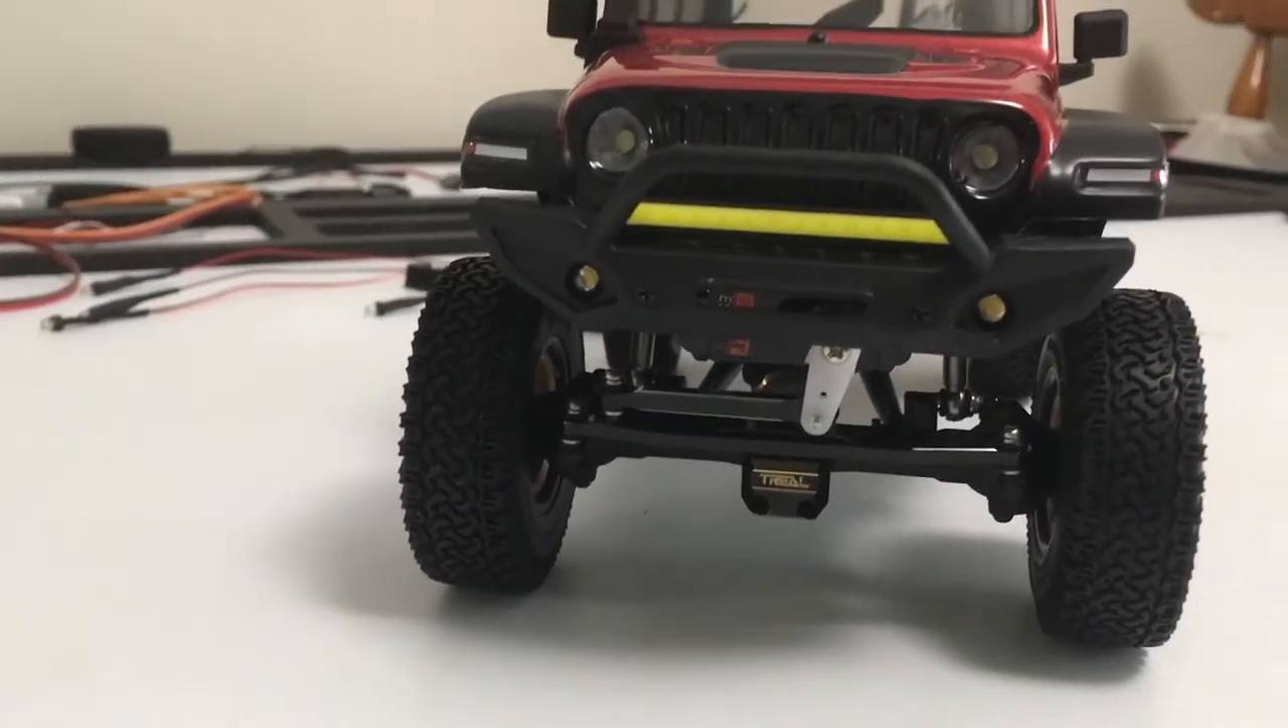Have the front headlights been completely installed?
Yes.